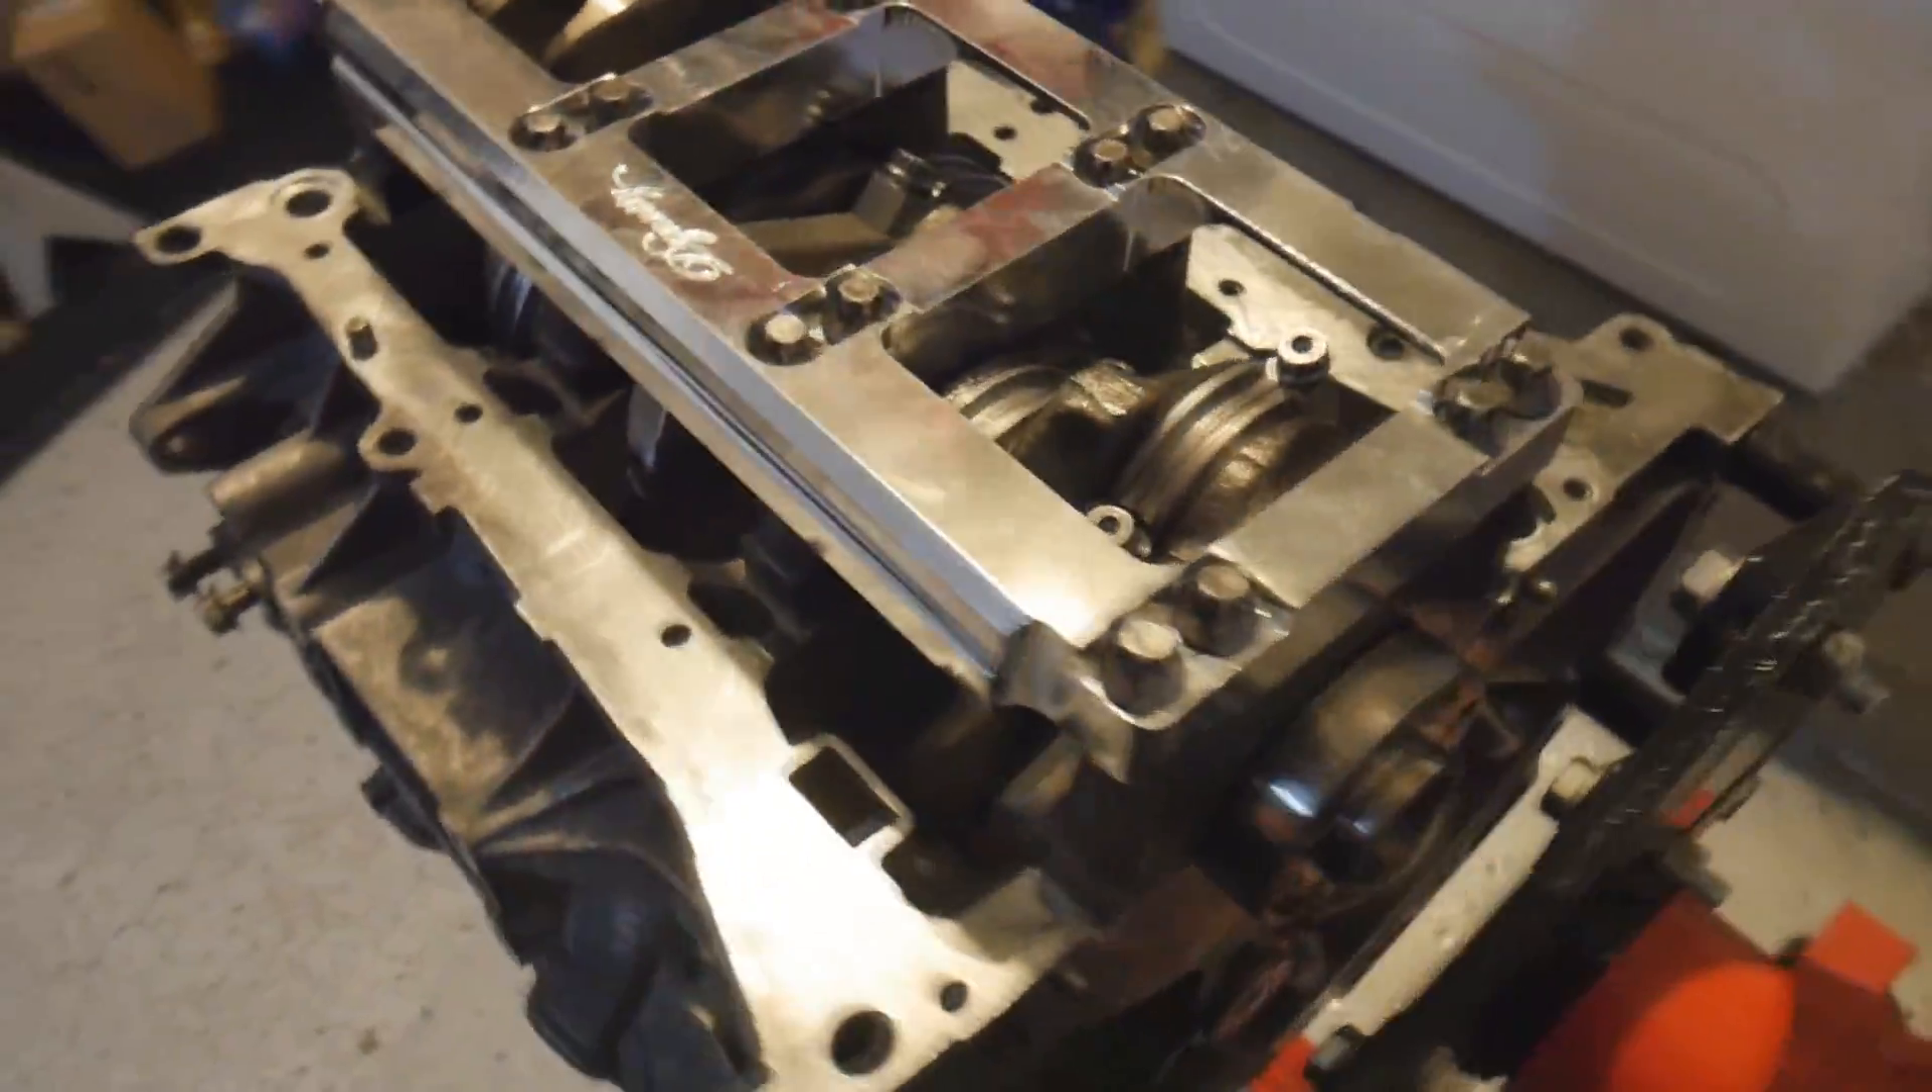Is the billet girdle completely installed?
Yes.